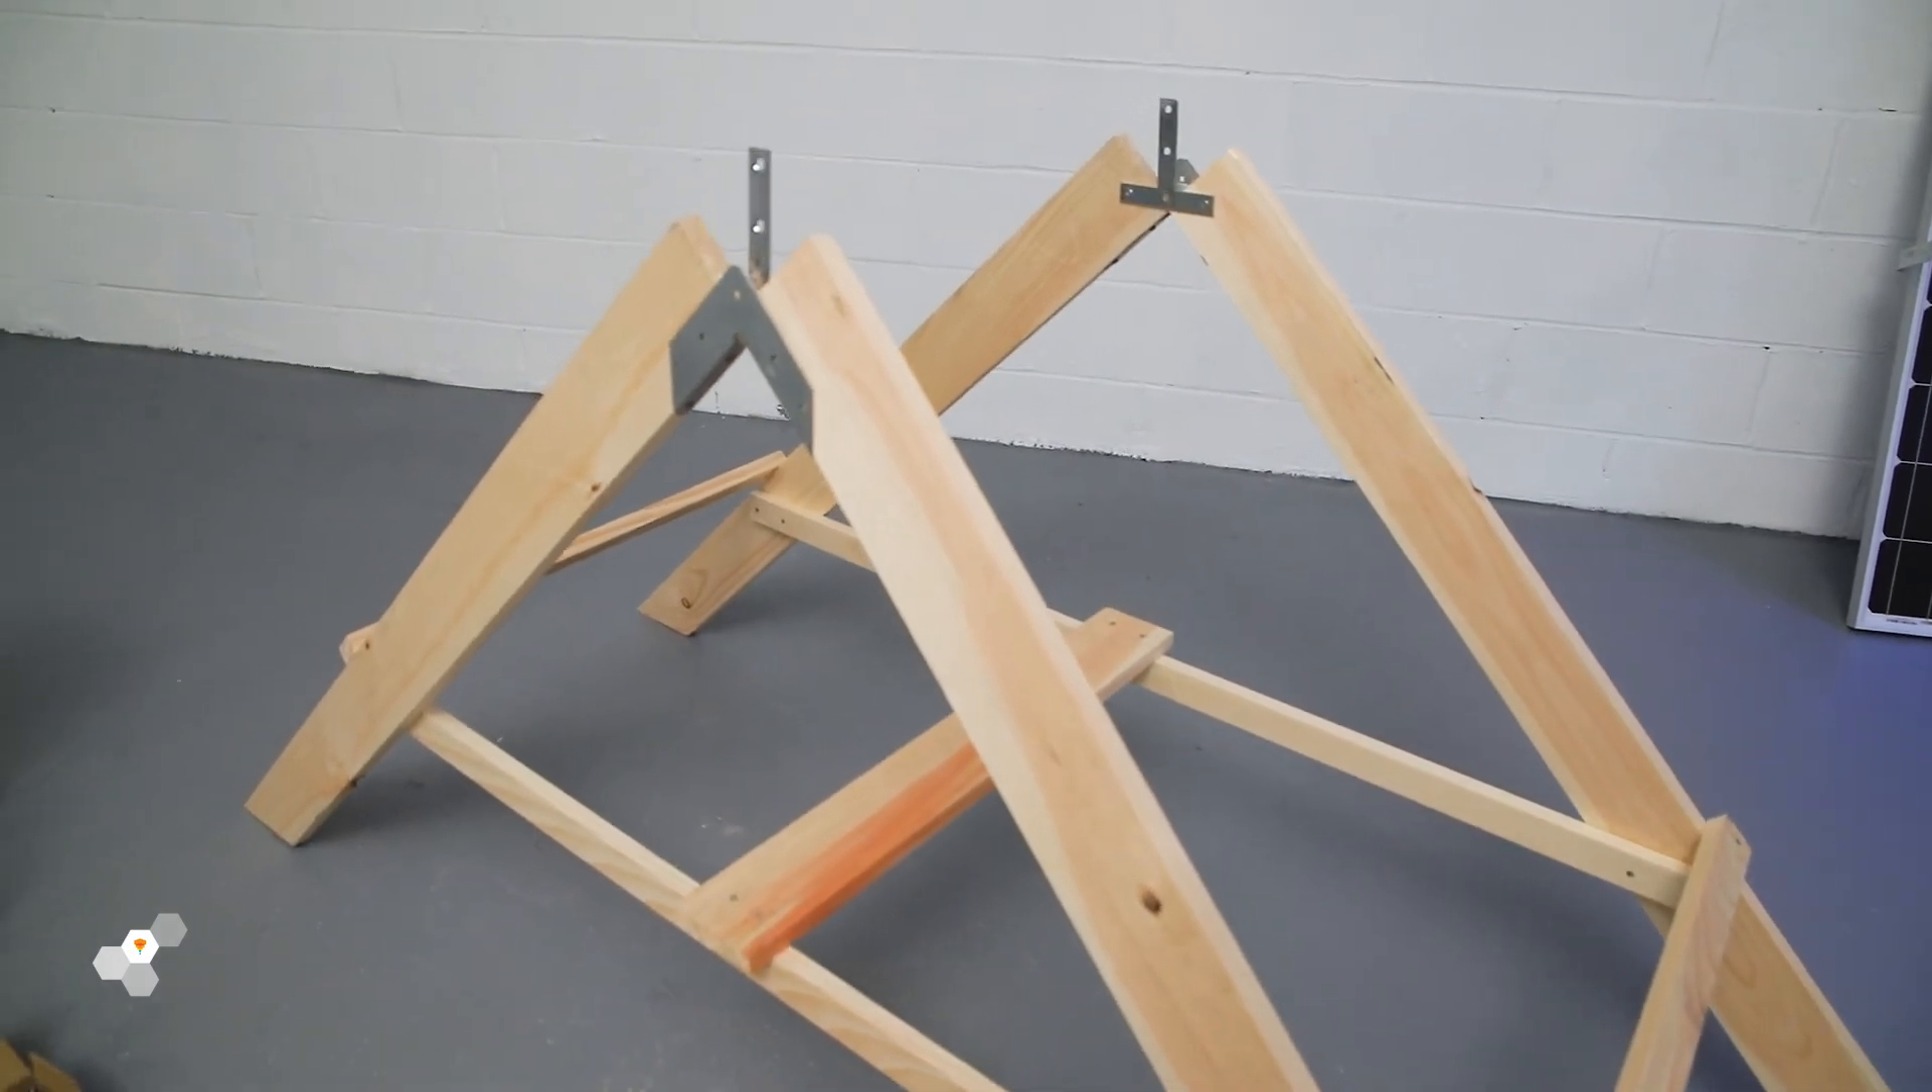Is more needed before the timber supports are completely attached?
No.